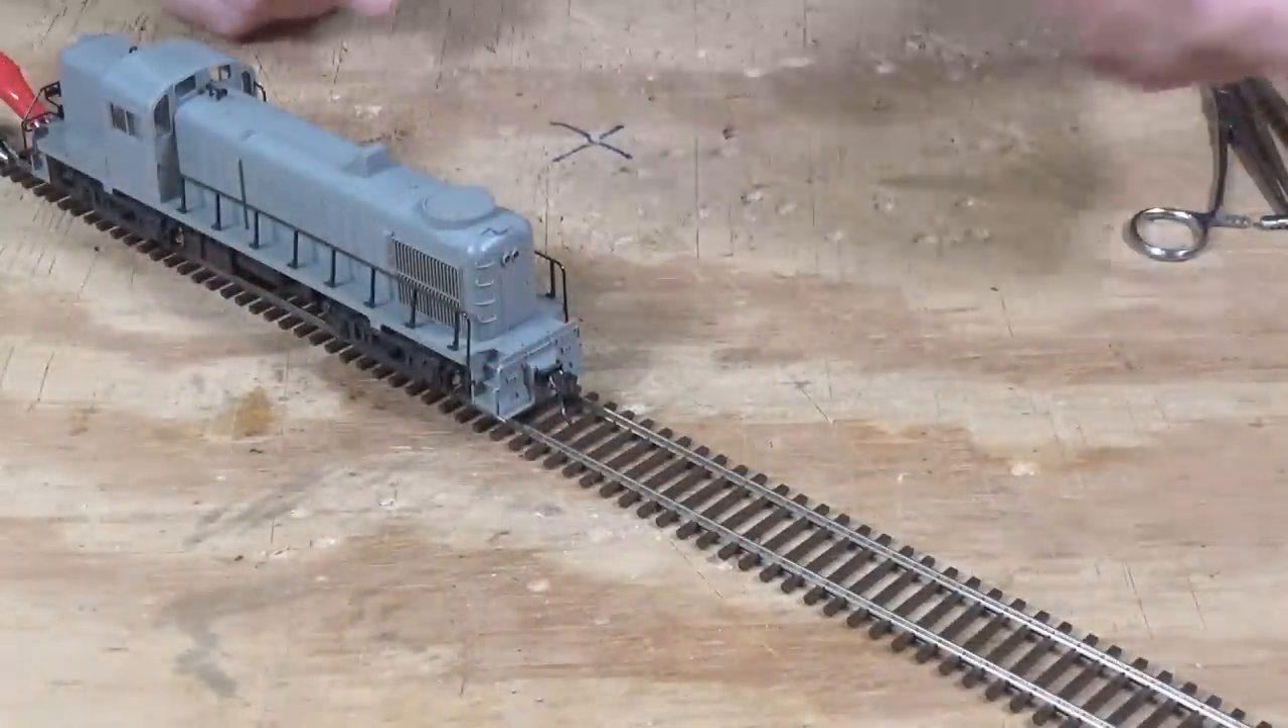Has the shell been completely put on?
Yes.